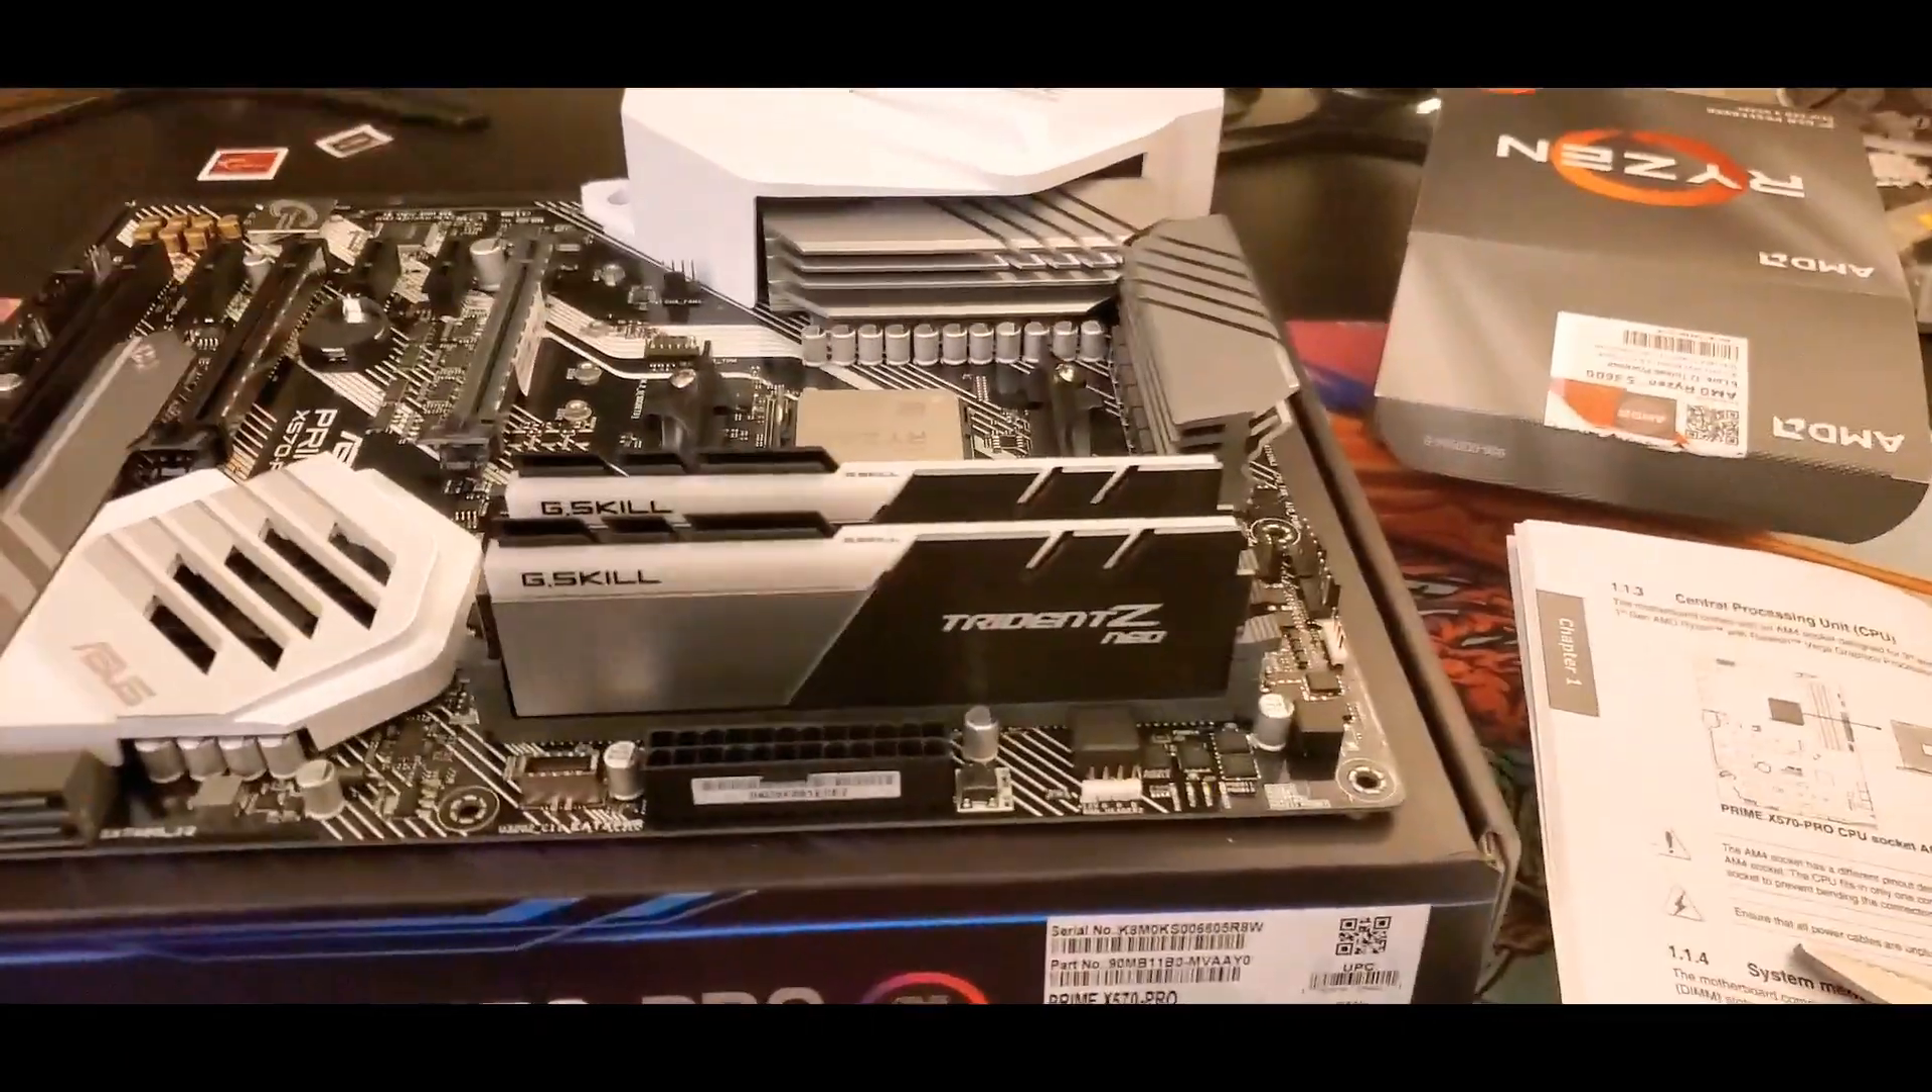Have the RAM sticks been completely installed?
Yes.